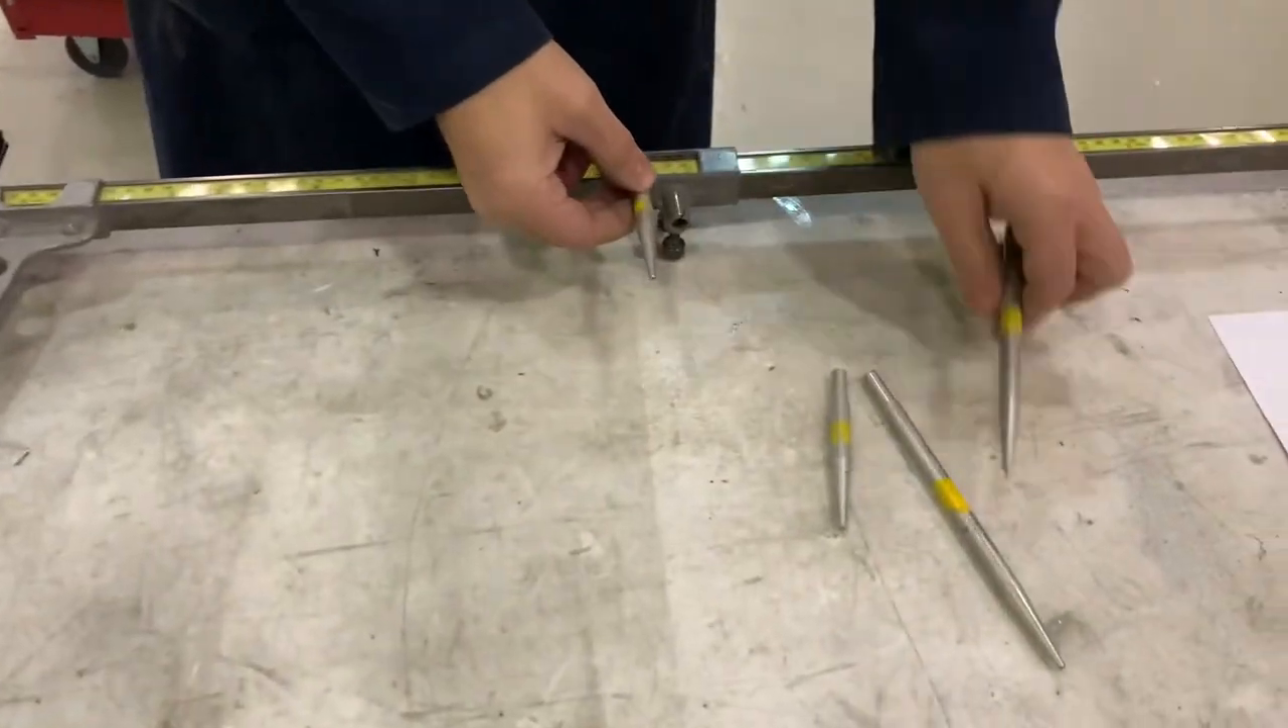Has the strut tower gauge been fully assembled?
No.